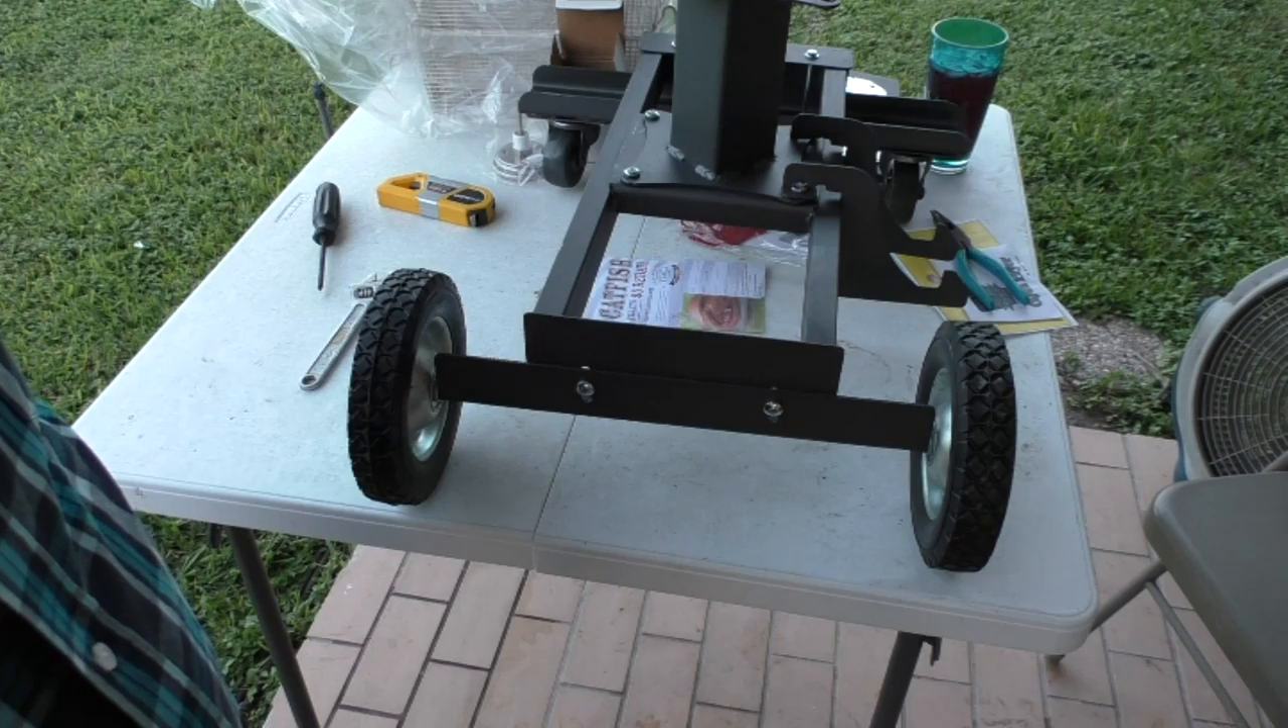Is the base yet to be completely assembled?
No.